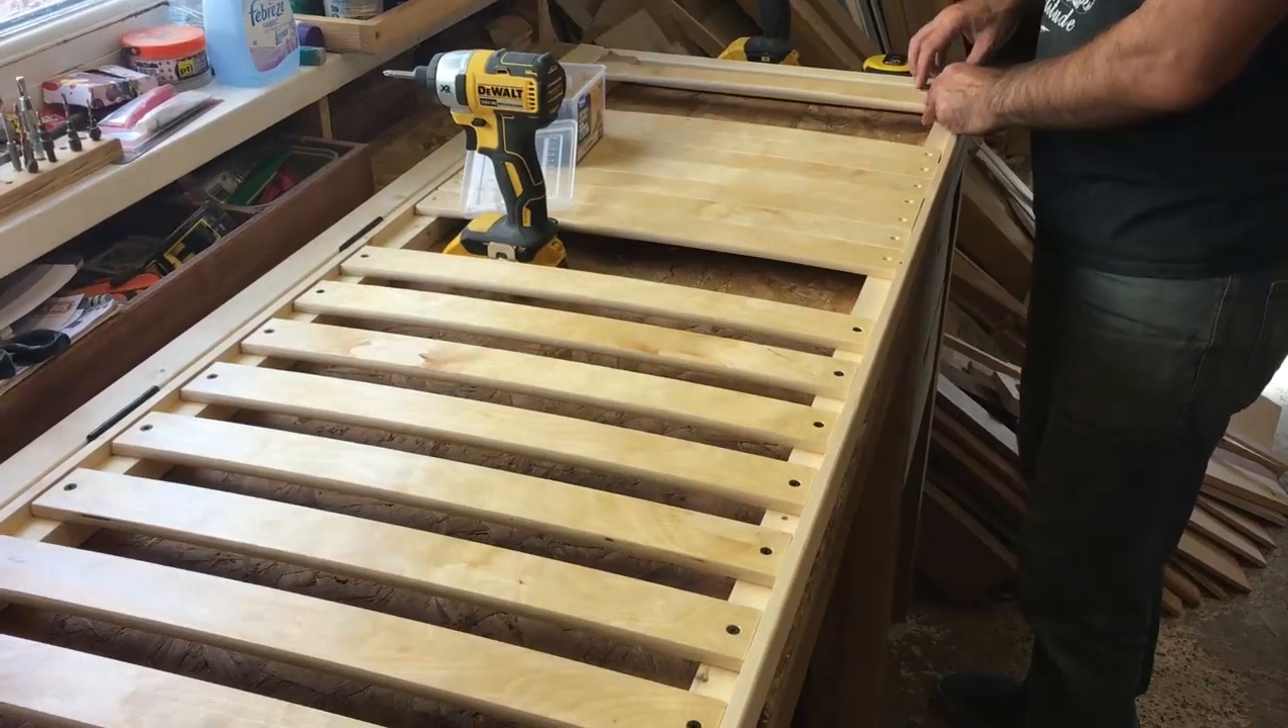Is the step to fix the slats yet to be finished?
Yes.